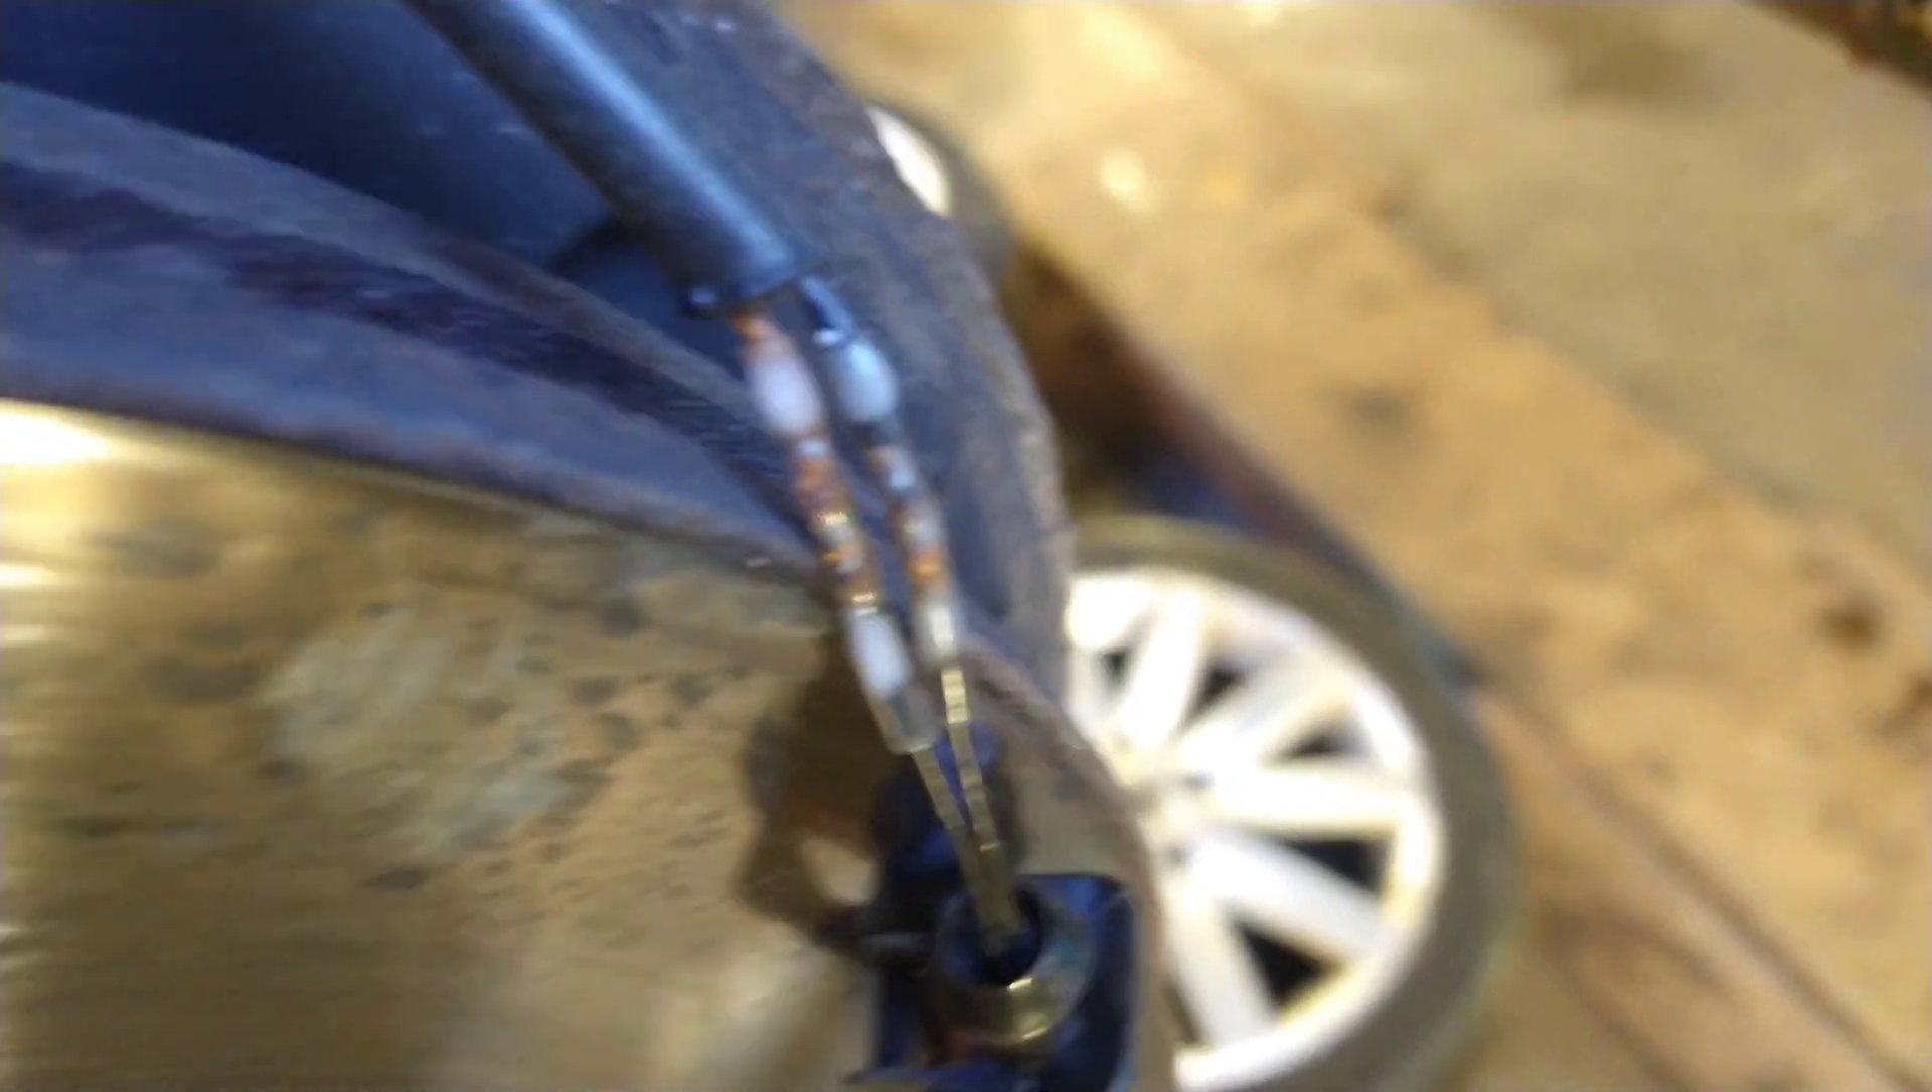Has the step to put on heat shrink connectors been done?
Yes.